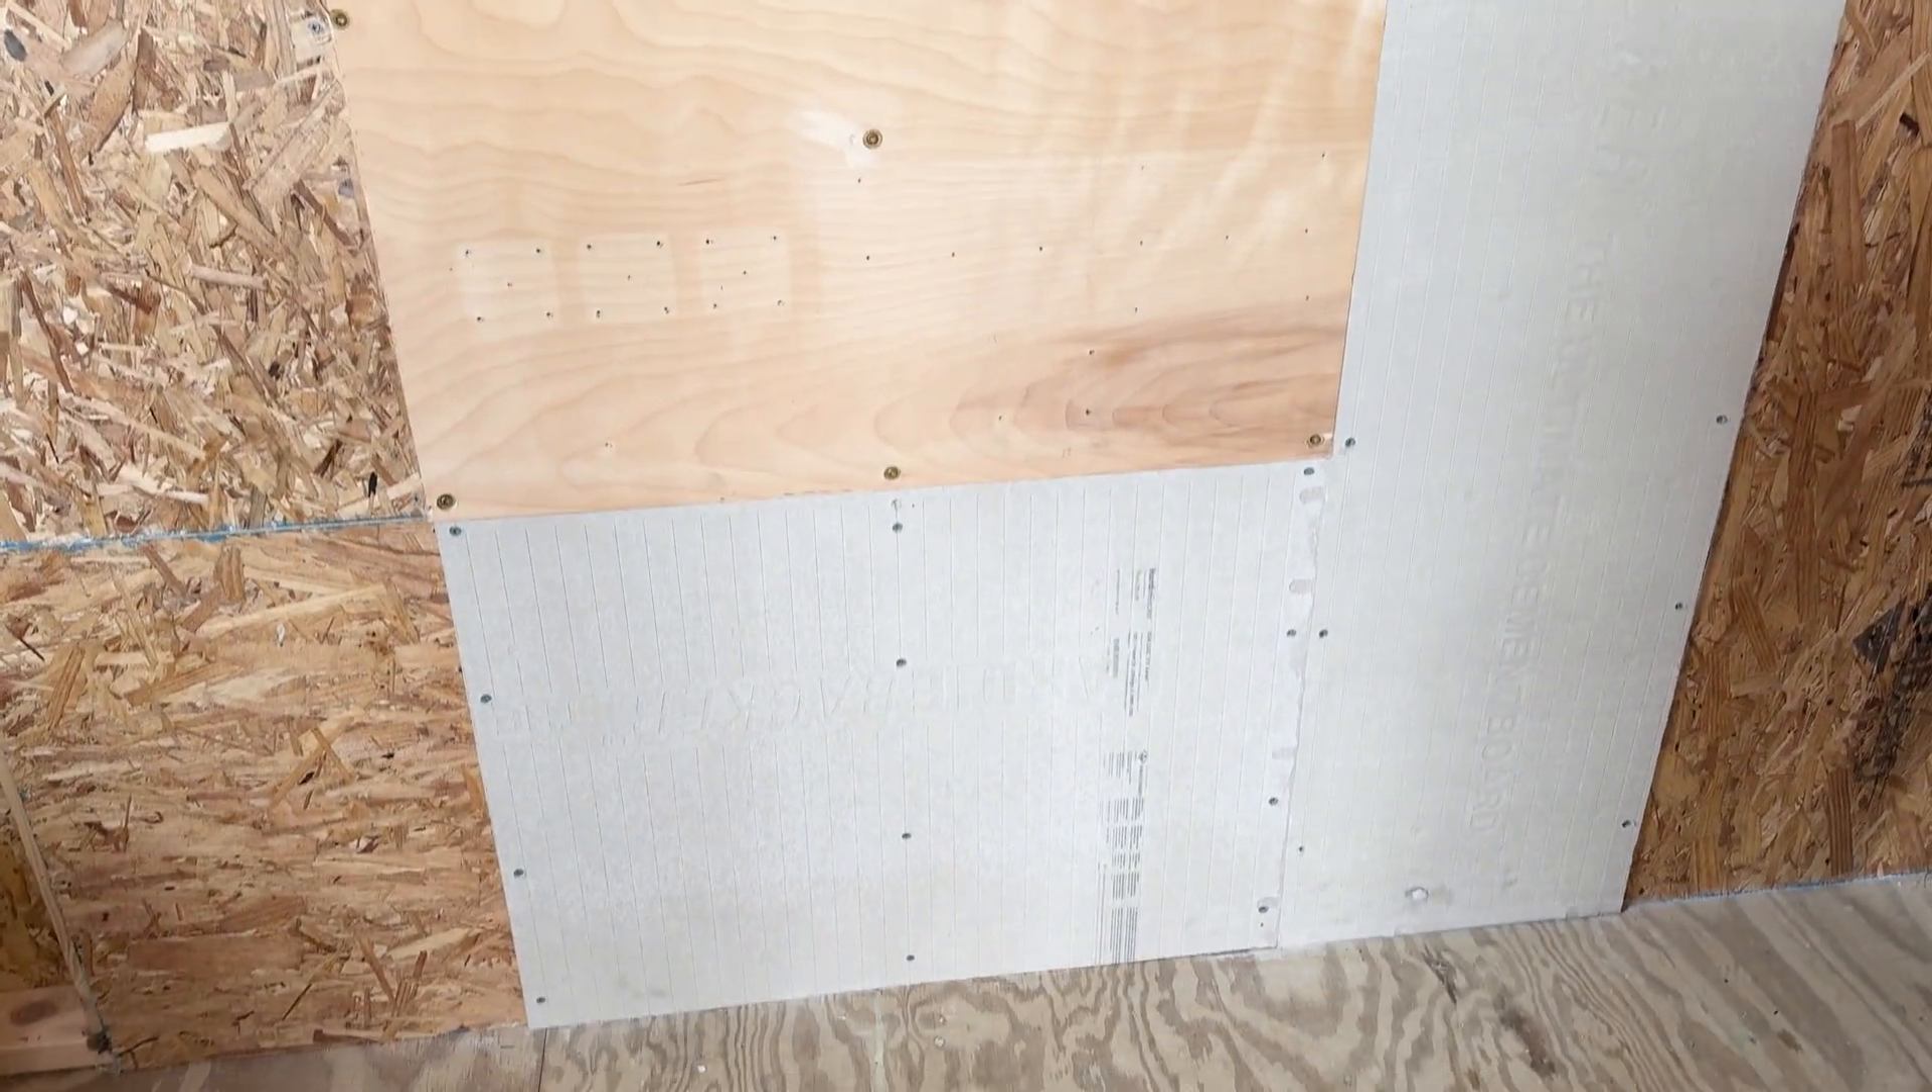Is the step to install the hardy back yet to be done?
No.